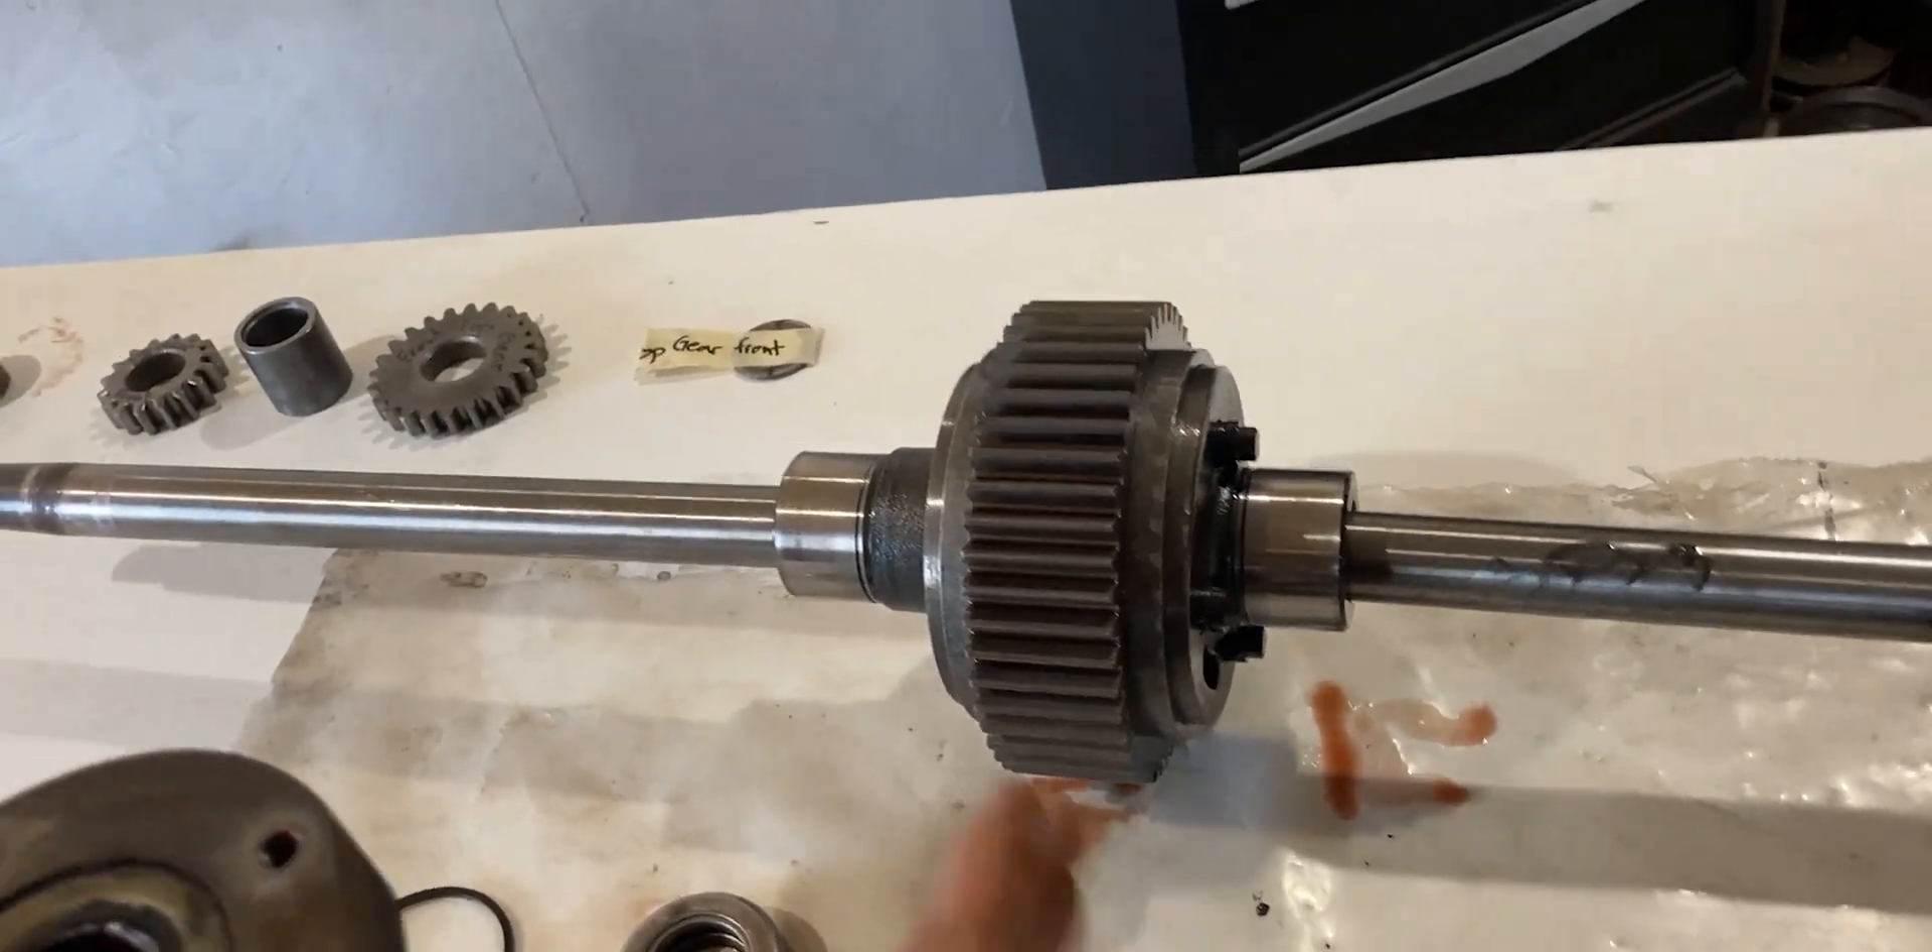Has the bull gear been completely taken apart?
No.